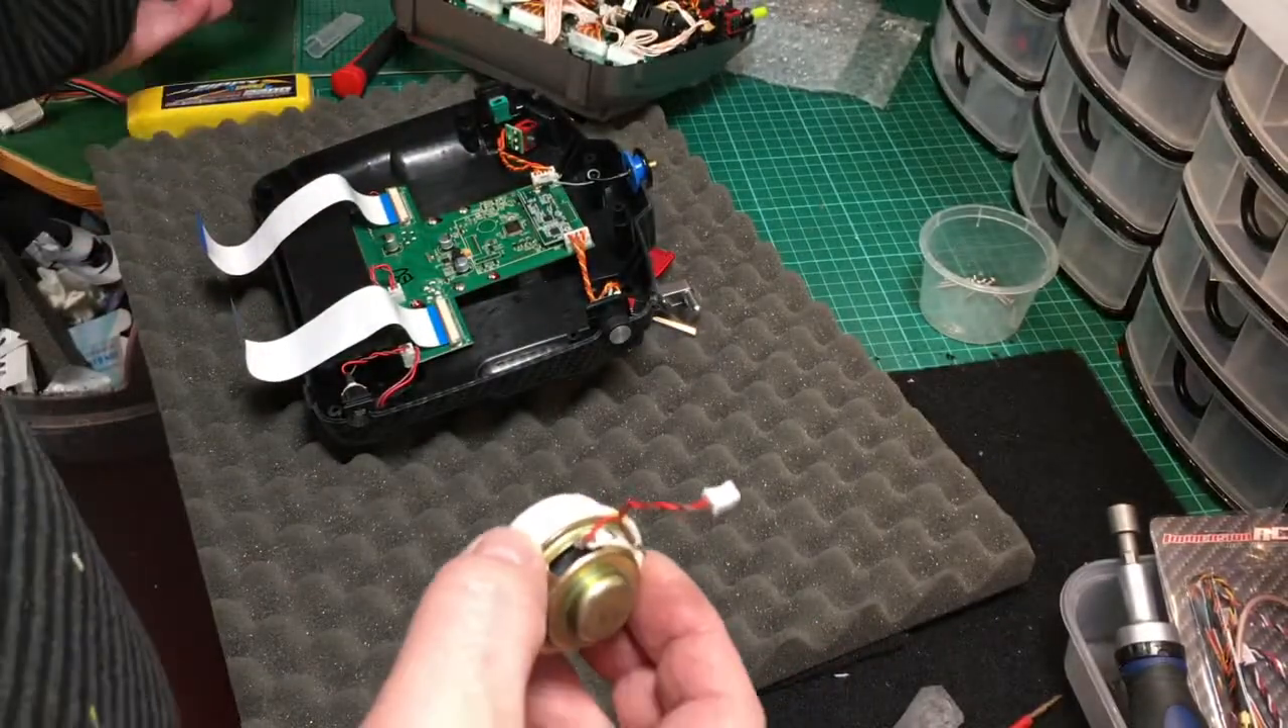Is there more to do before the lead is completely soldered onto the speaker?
No.